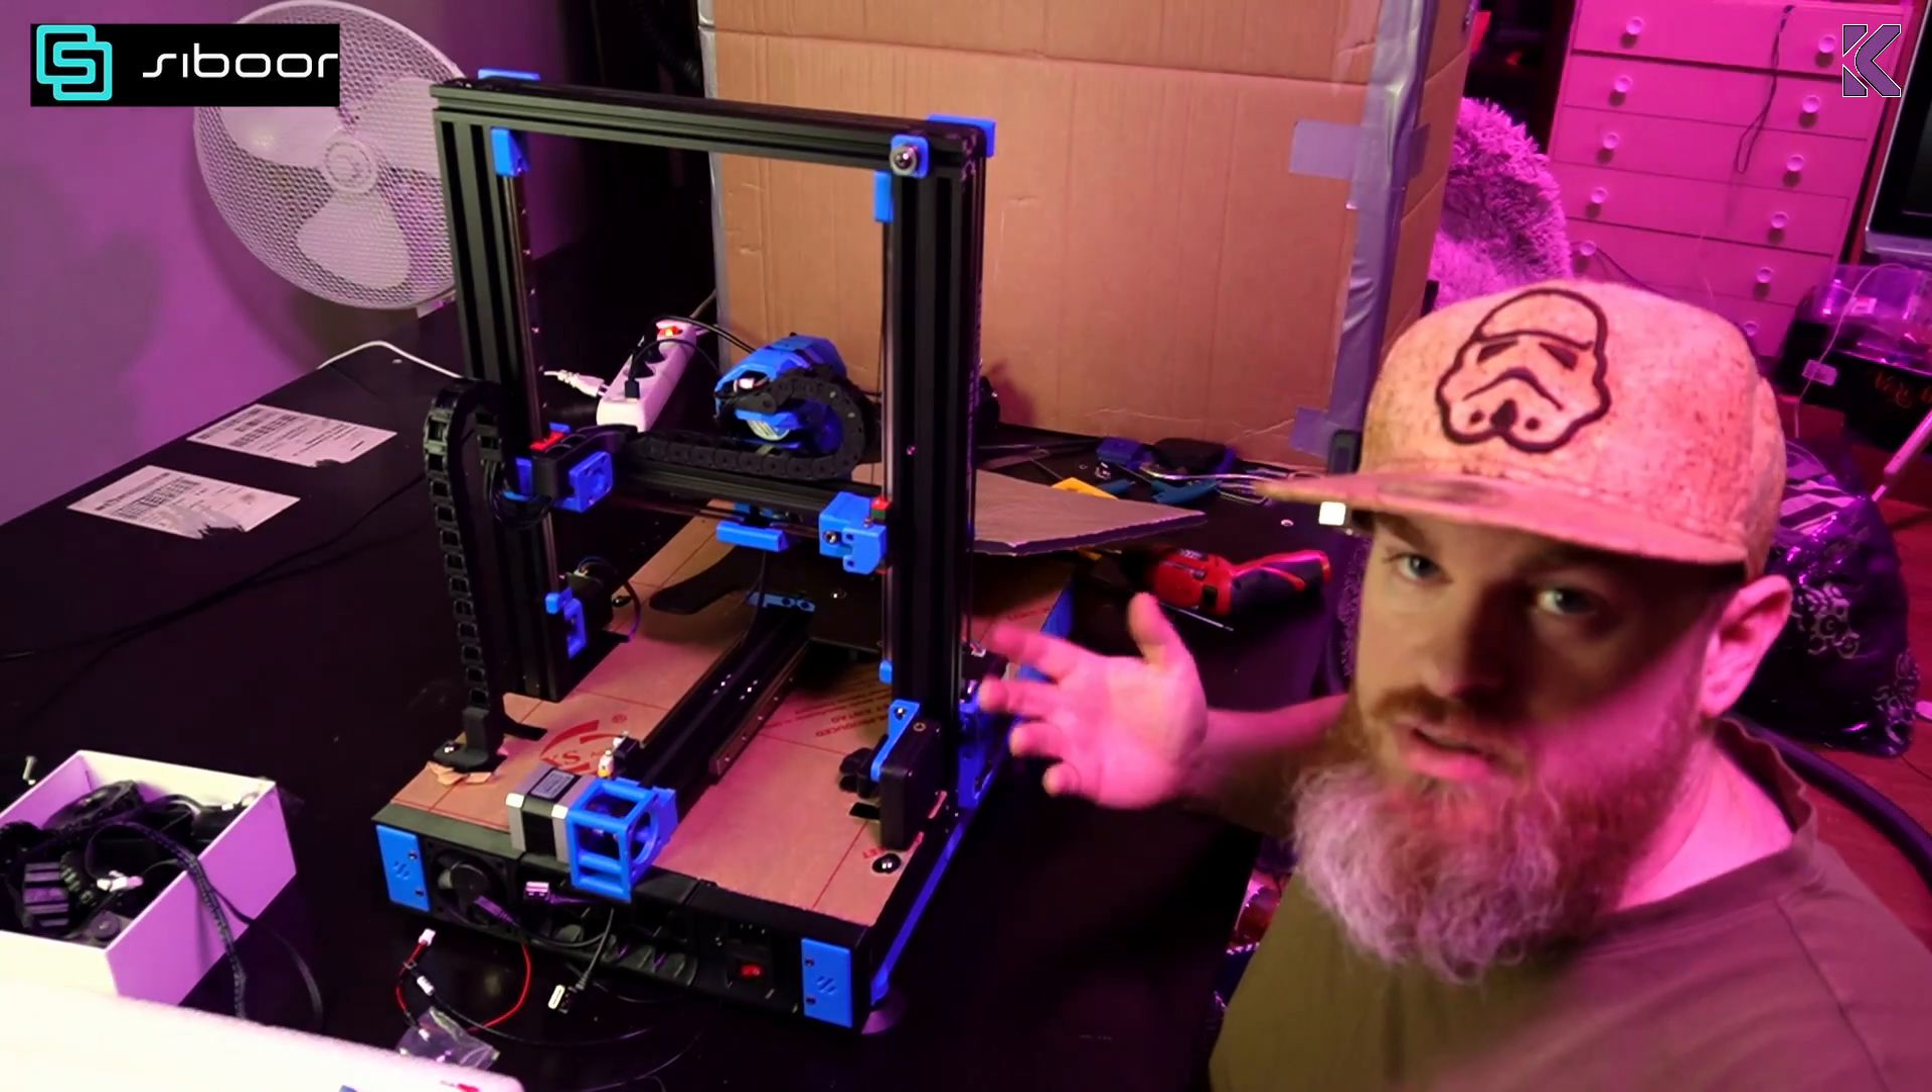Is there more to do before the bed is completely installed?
Yes.